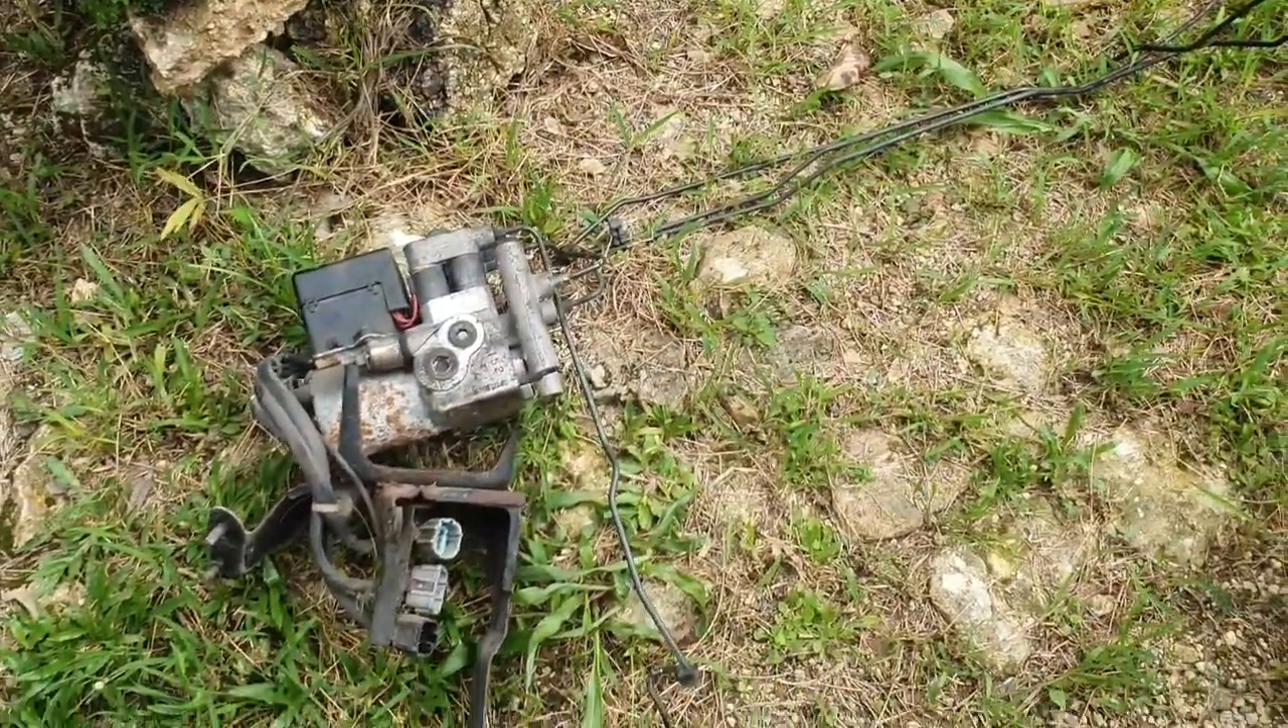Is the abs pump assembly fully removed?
Yes.